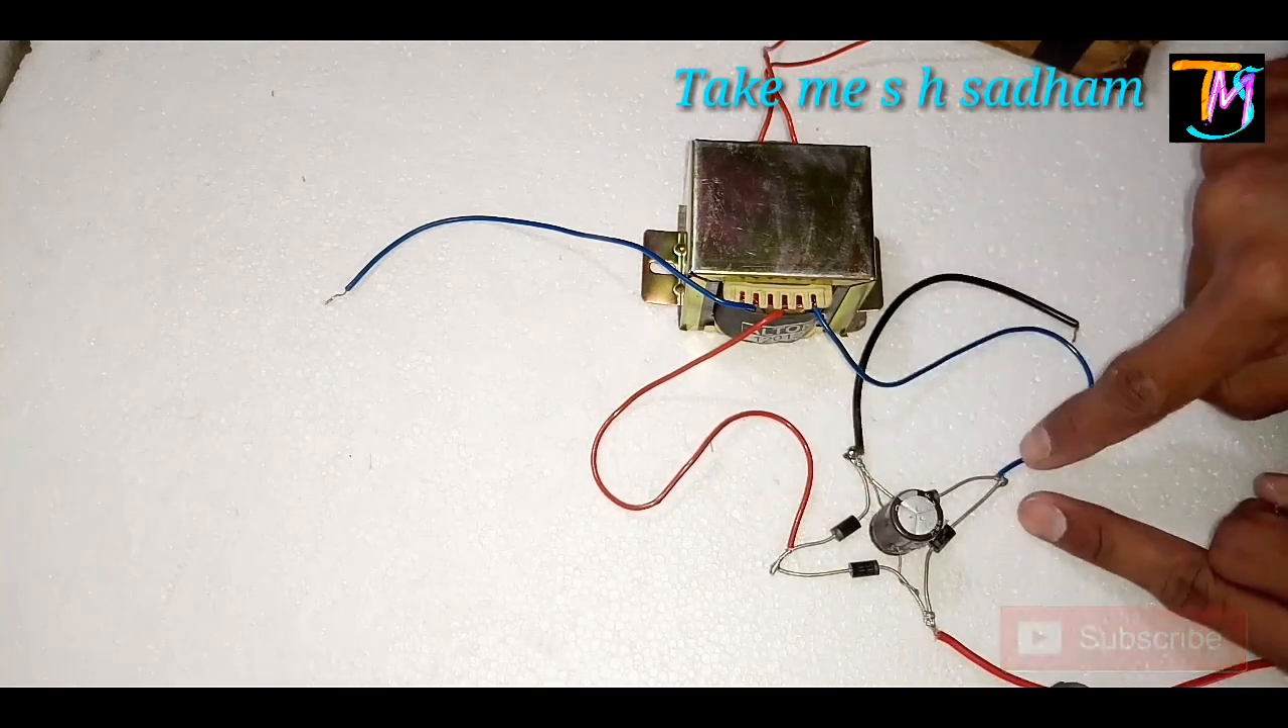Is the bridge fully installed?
Yes.